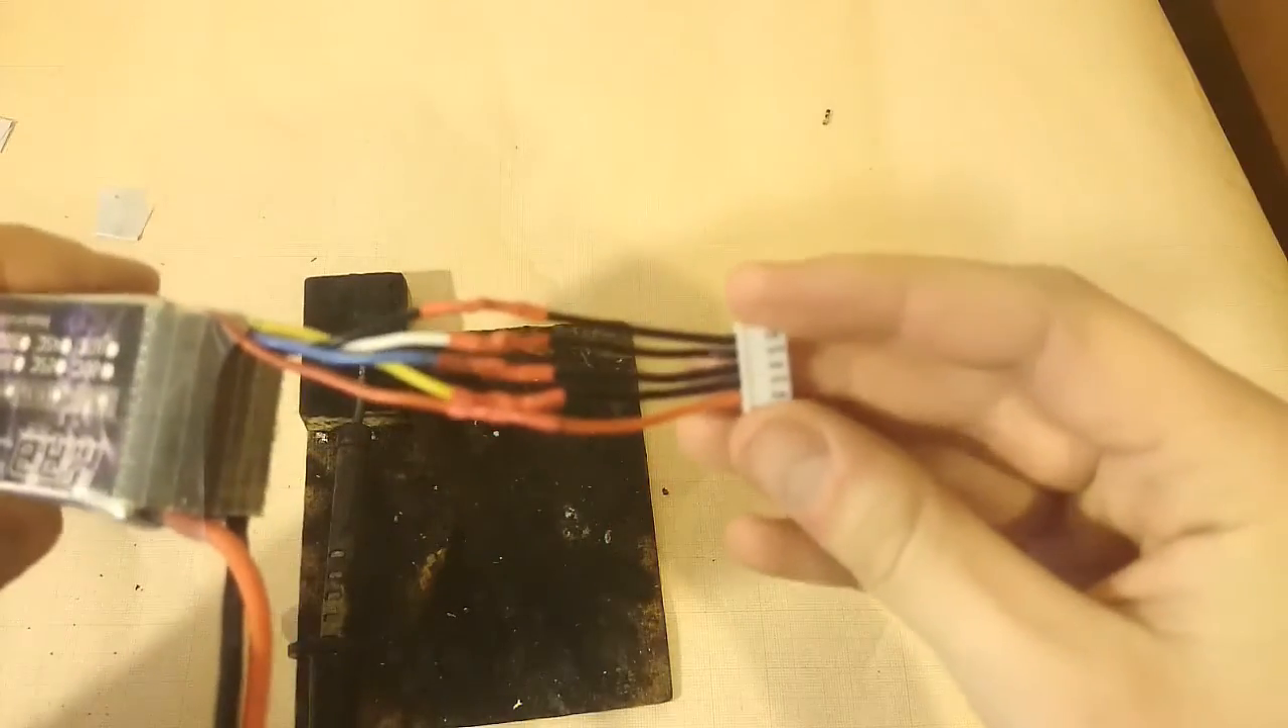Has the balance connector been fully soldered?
Yes.